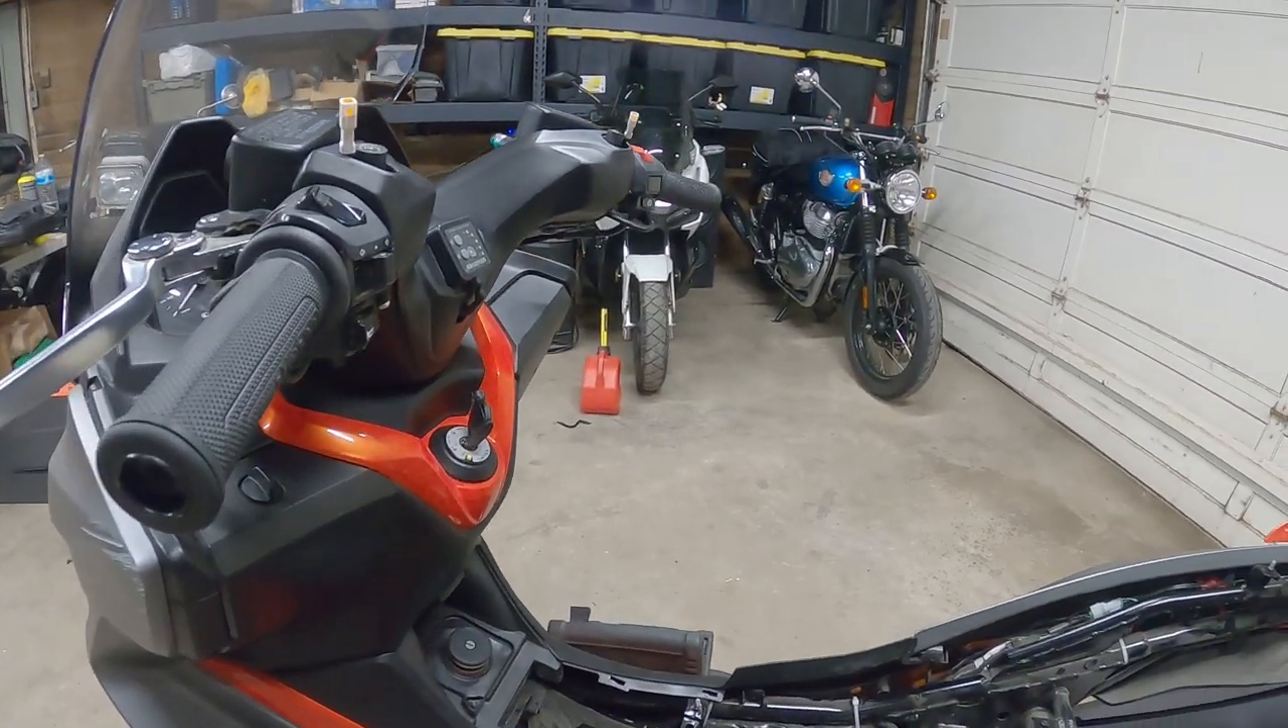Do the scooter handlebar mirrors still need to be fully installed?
Yes.